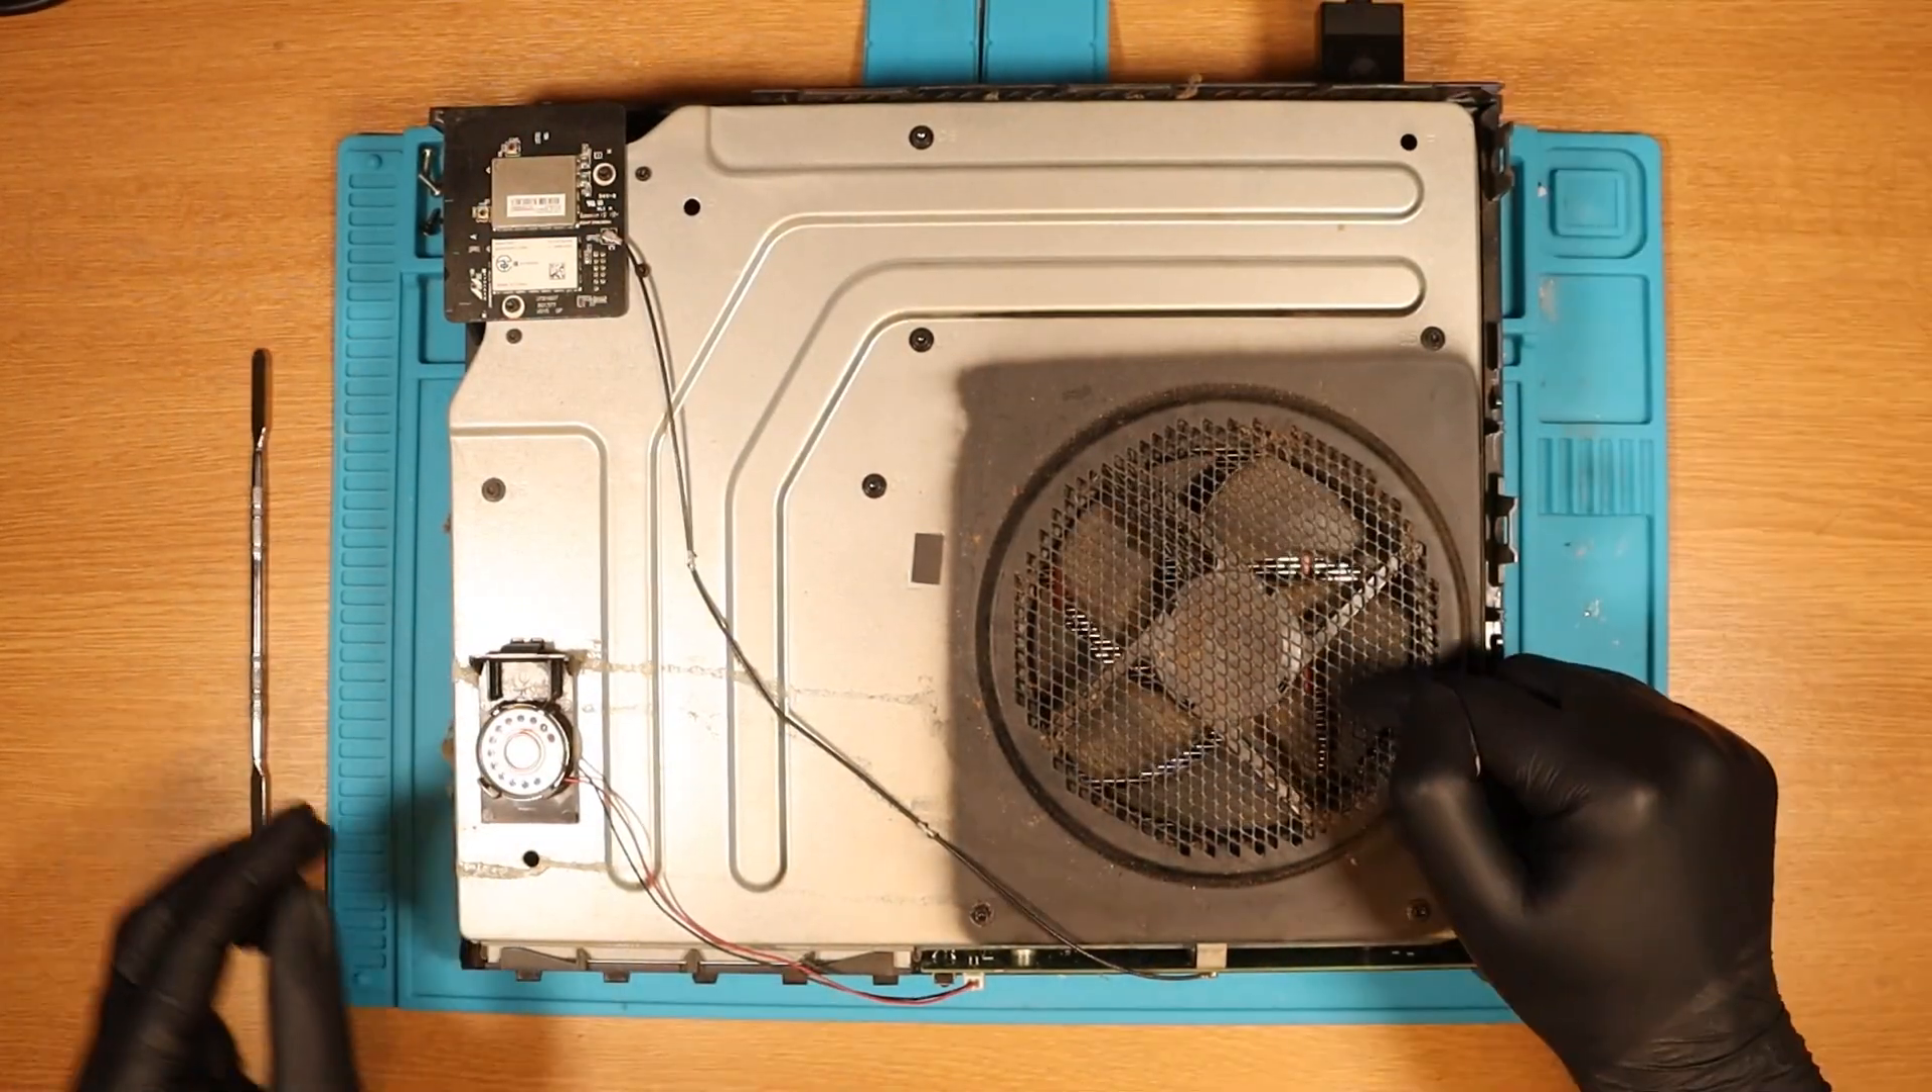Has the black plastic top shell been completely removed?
Yes.